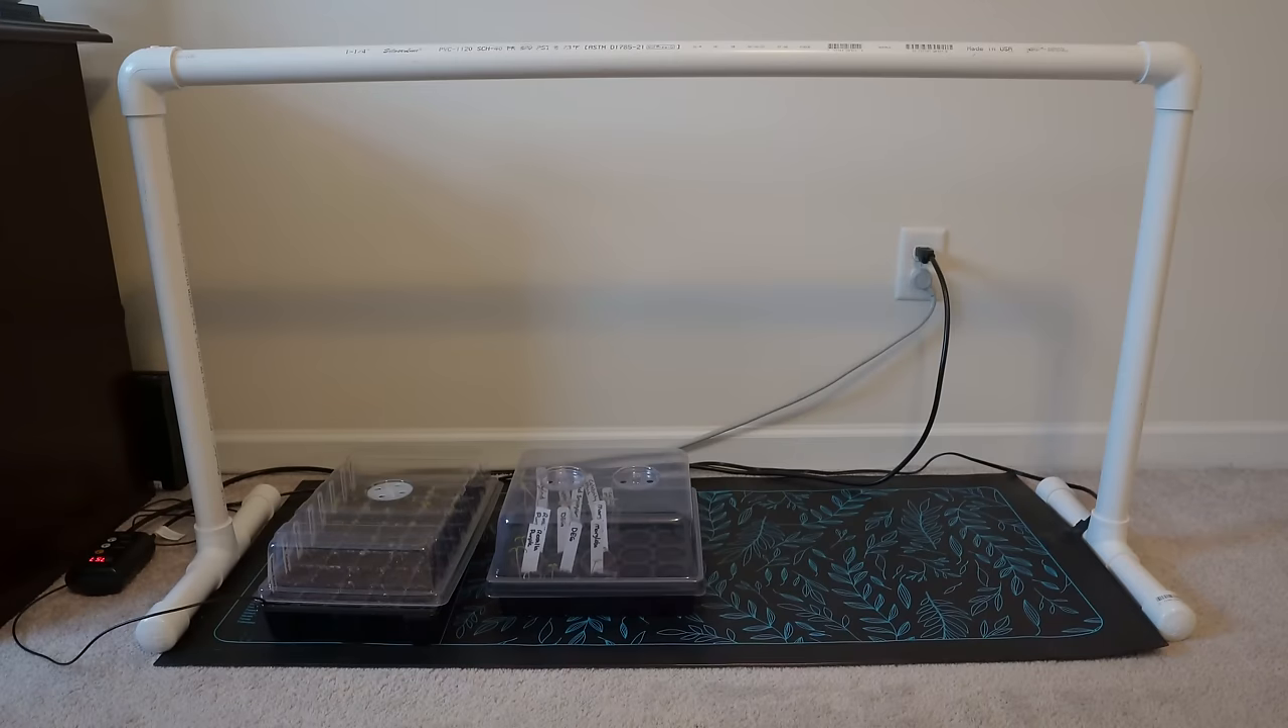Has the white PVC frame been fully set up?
Yes.